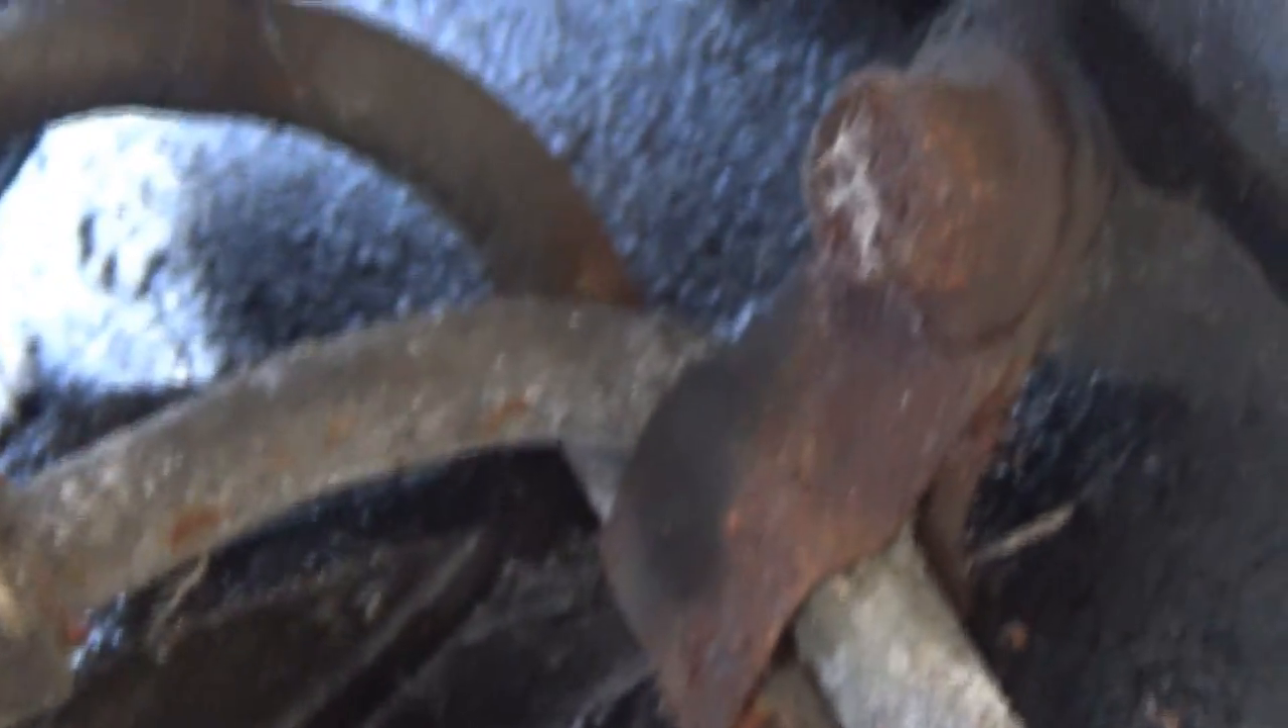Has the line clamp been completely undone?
No.